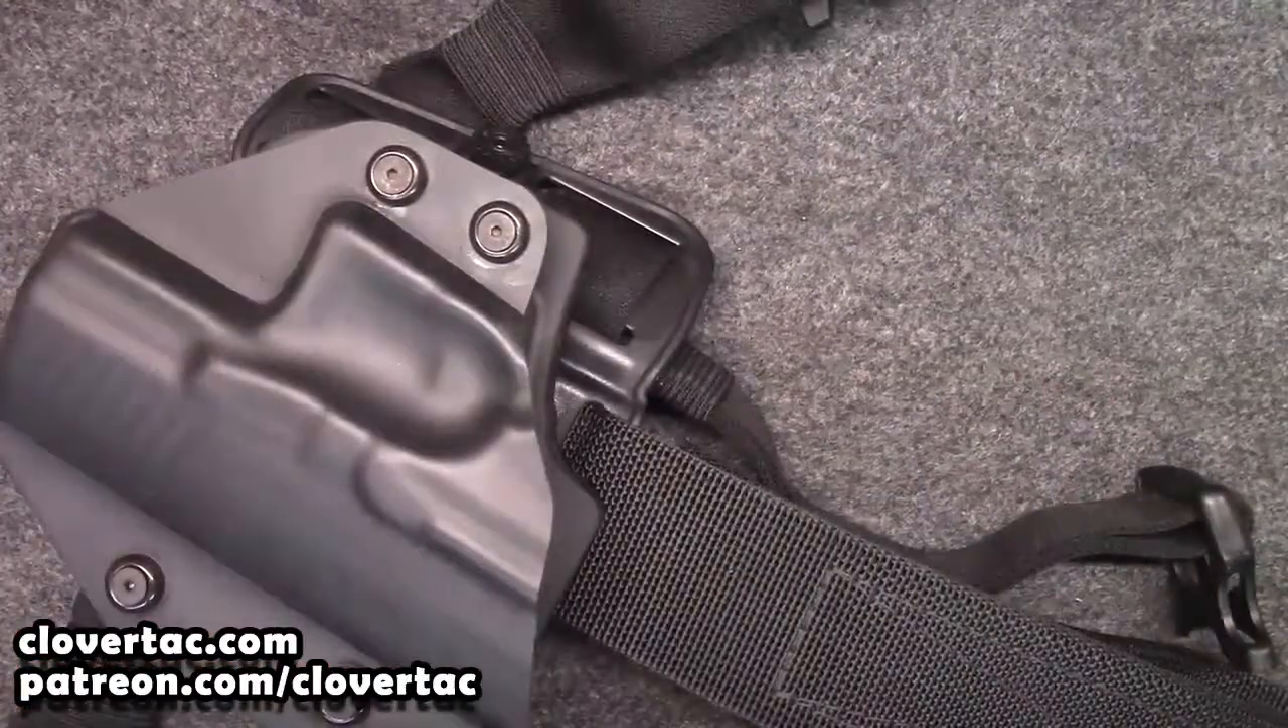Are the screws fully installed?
Yes.